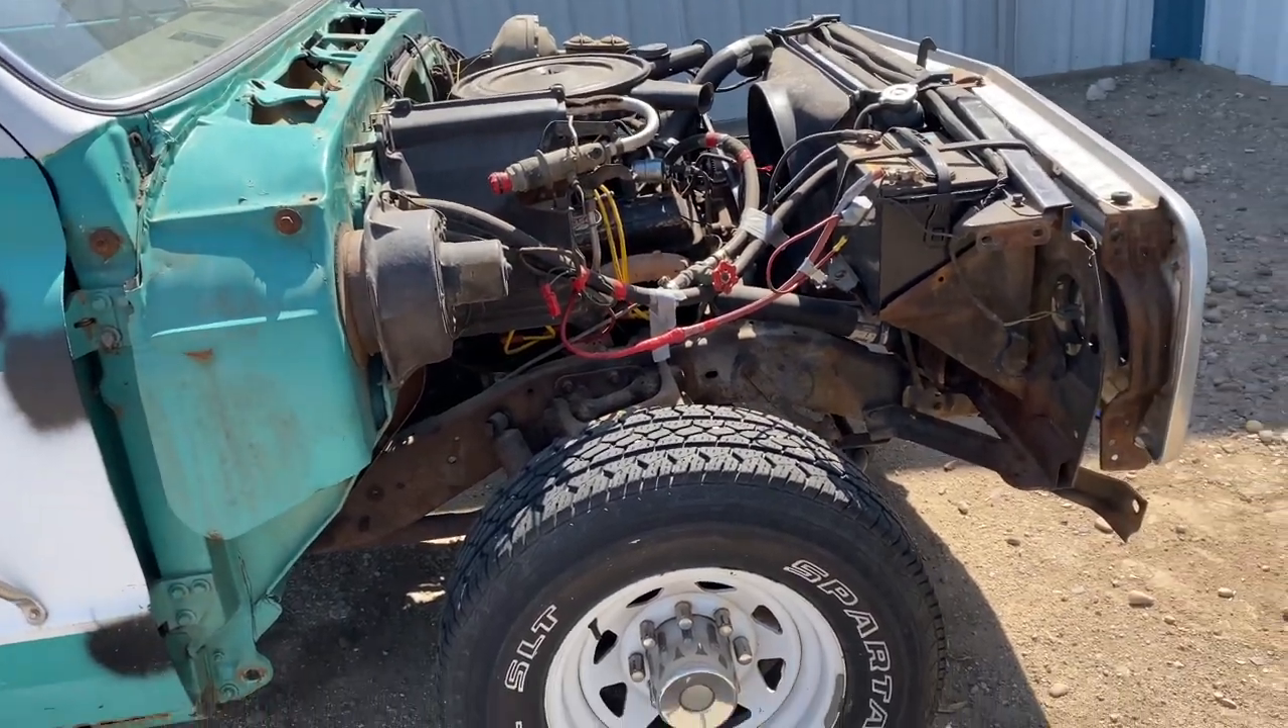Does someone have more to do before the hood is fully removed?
No.